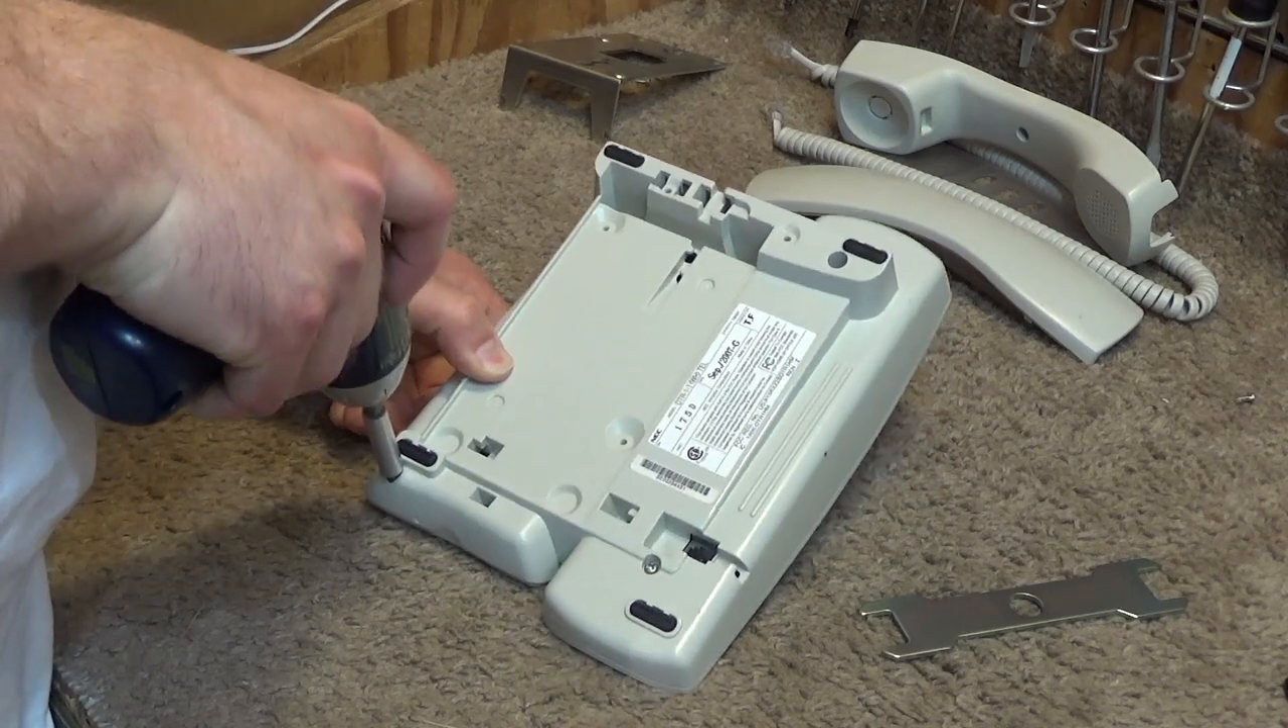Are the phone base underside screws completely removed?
No.